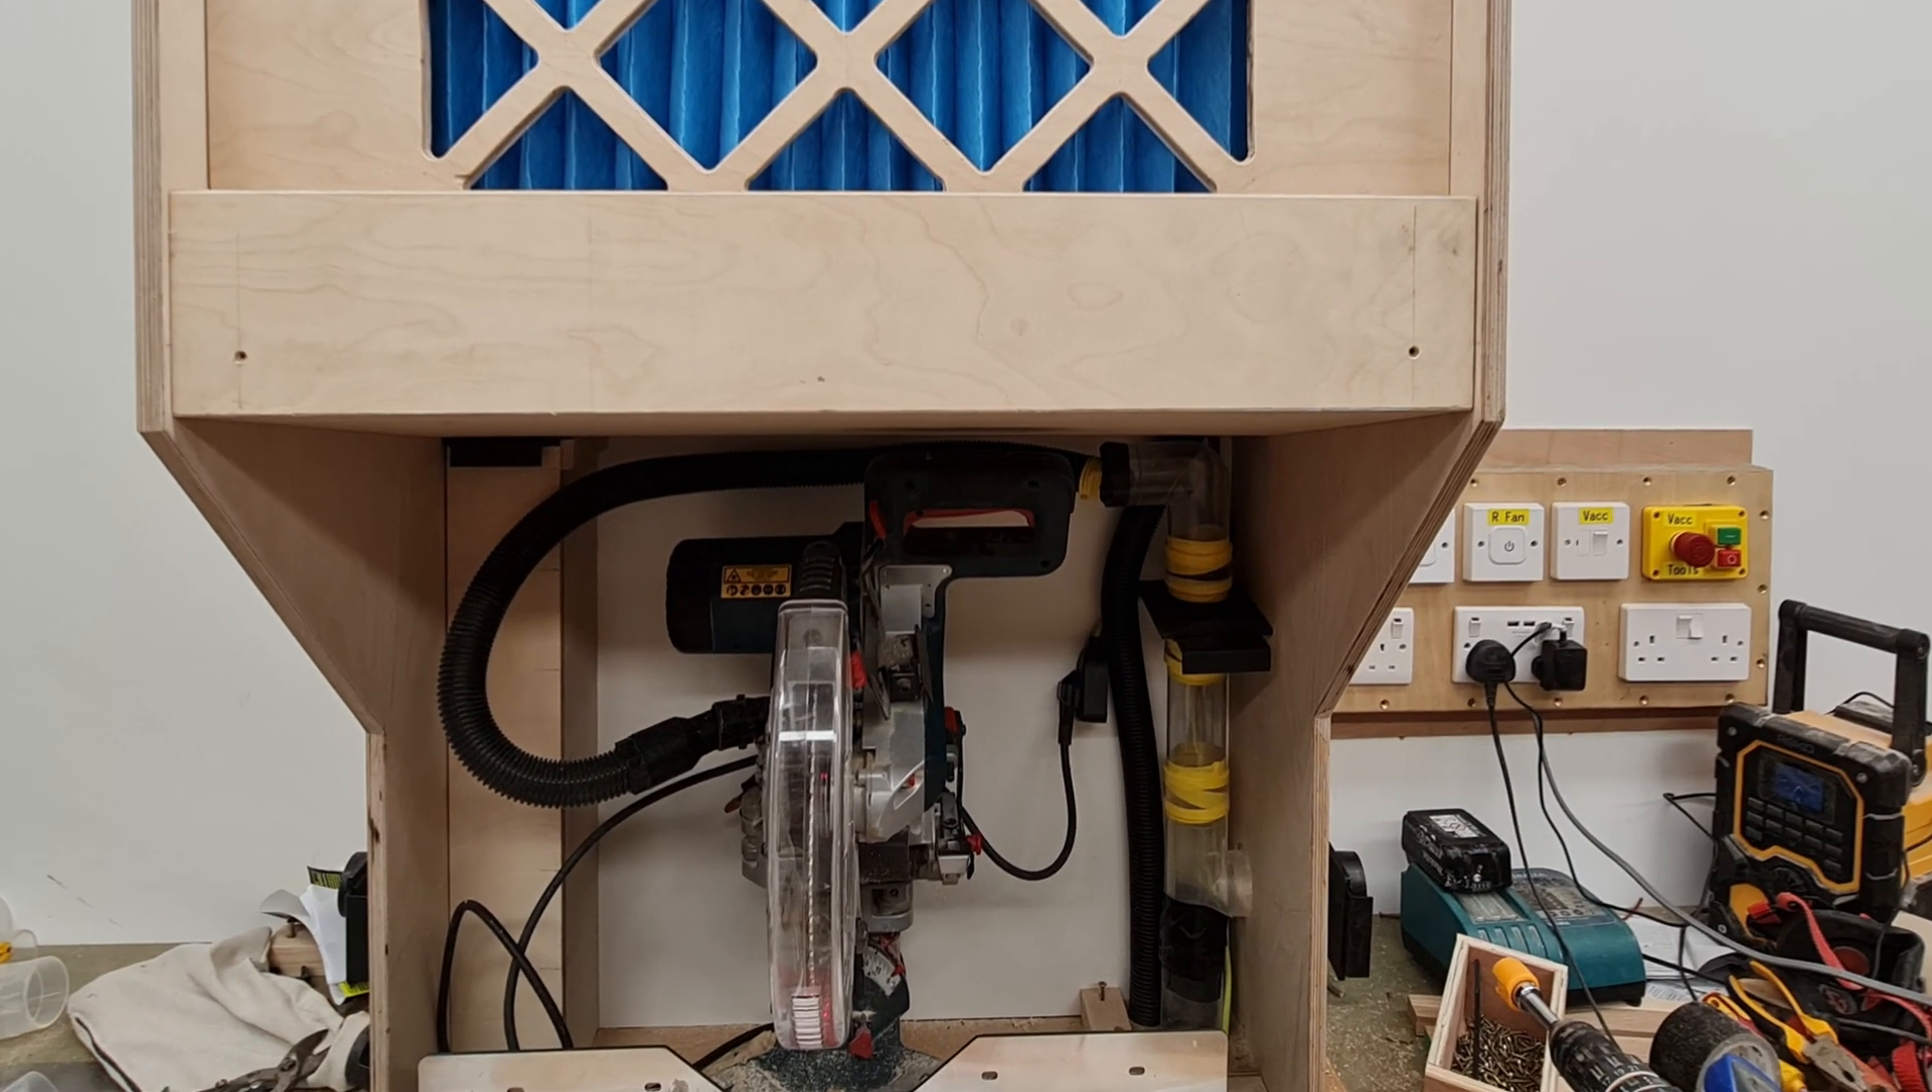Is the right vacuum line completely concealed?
No.